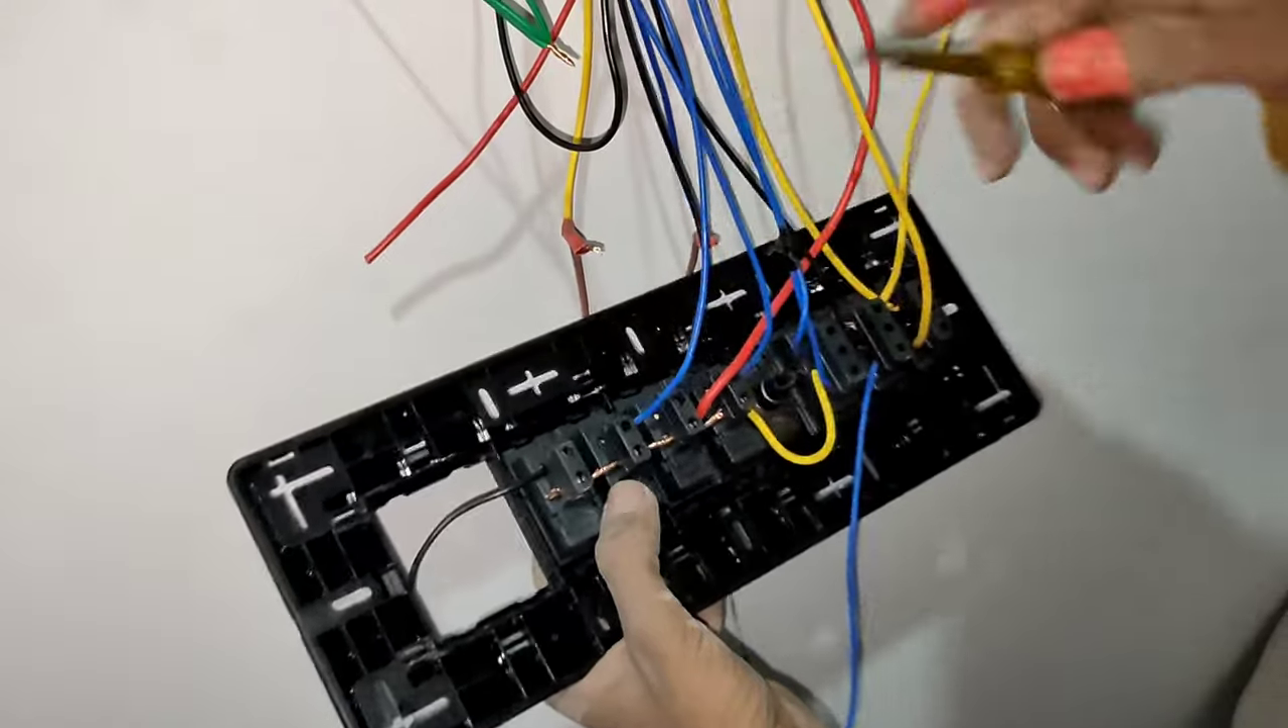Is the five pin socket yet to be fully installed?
Yes.